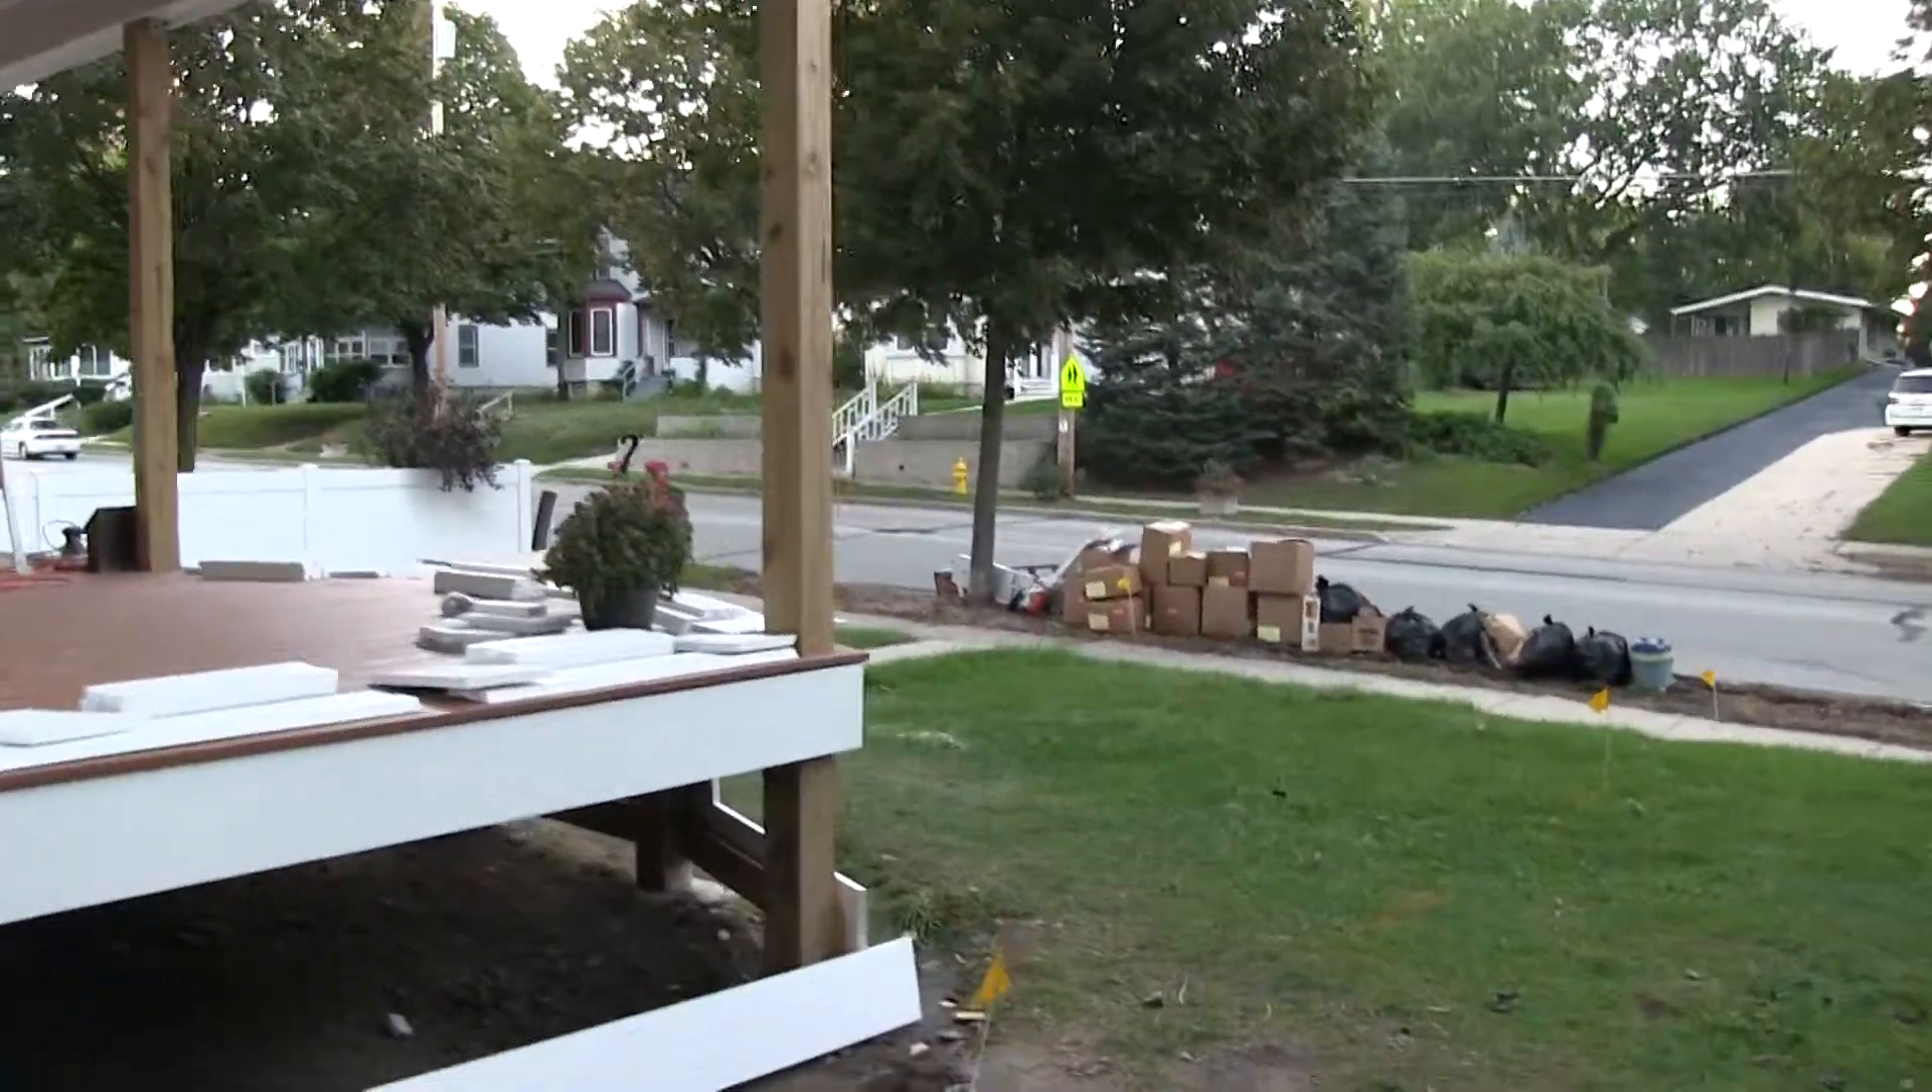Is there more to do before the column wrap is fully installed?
Yes.